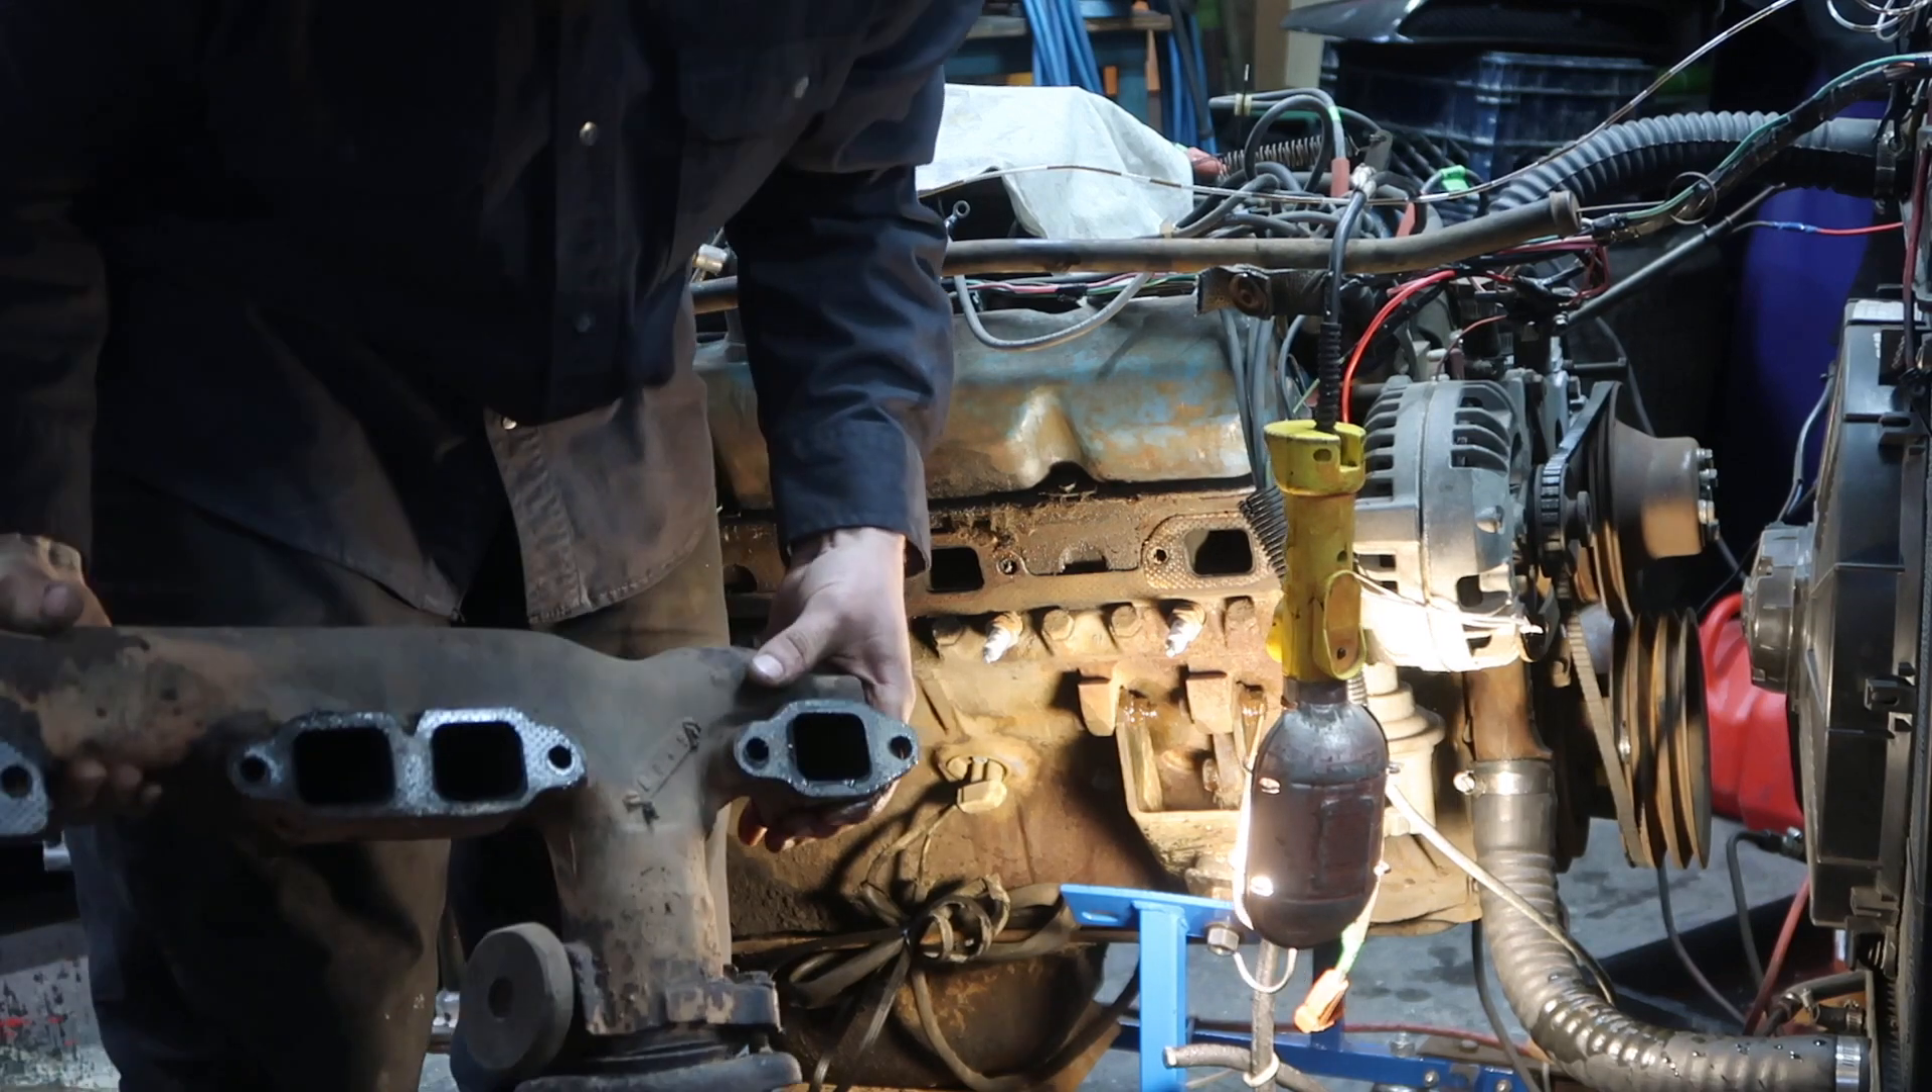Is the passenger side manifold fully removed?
Yes.